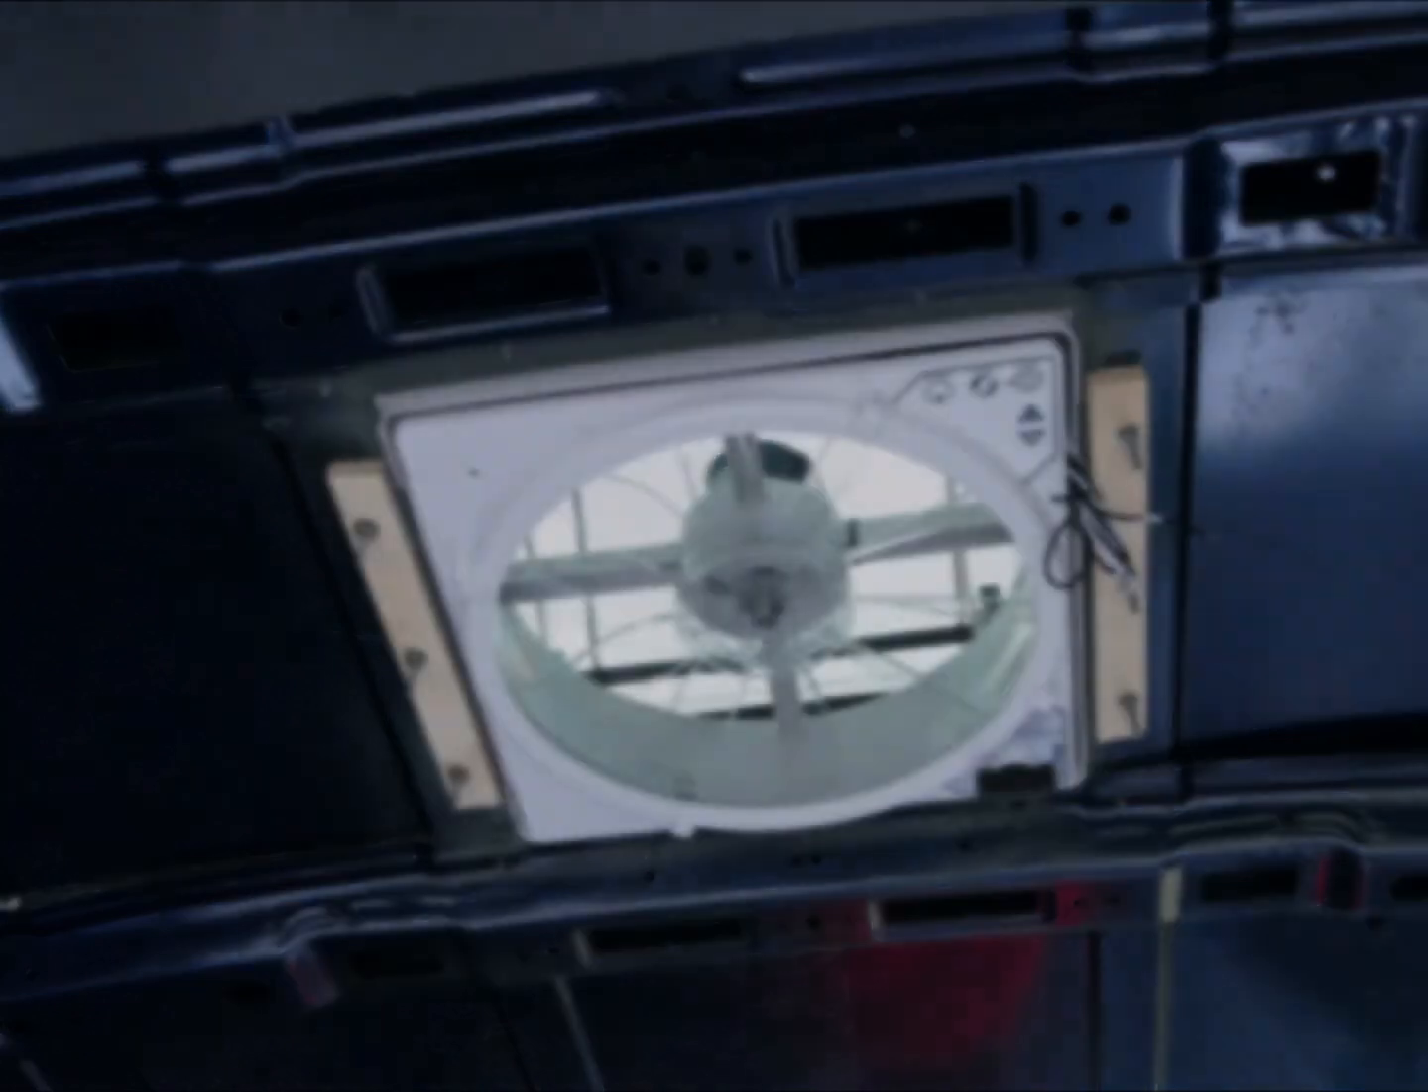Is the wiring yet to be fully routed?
Yes.